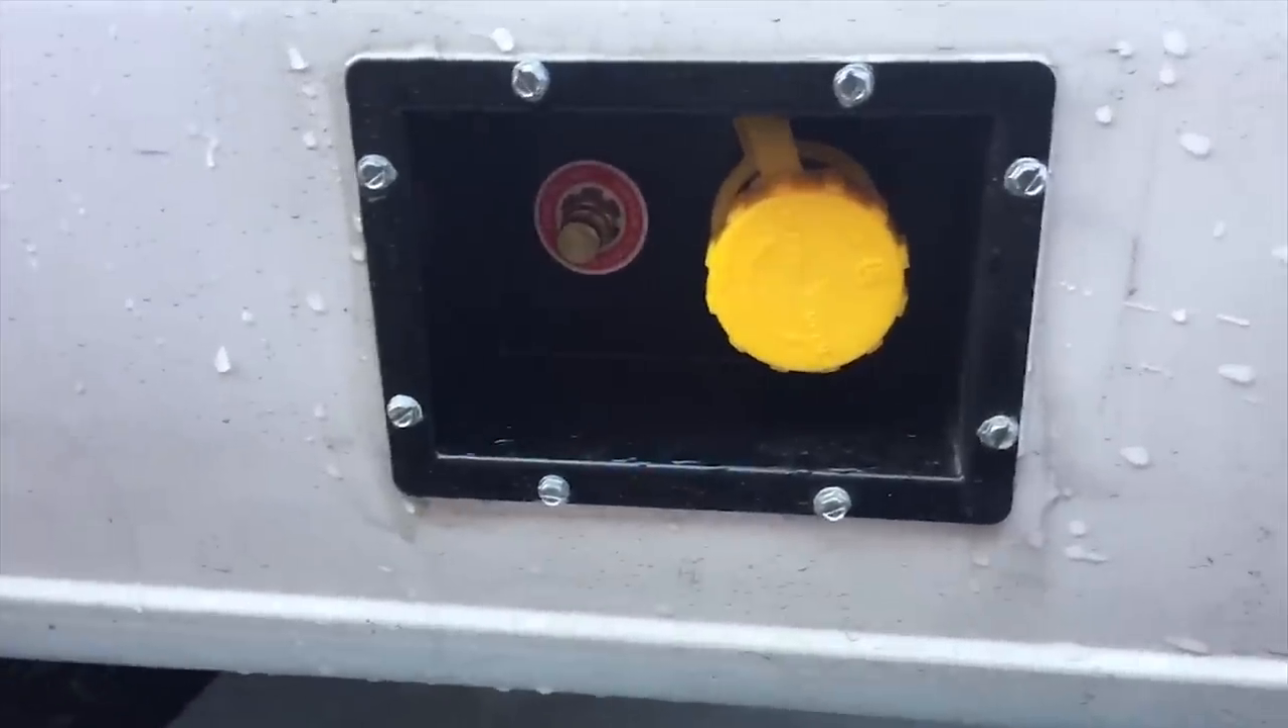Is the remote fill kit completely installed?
Yes.